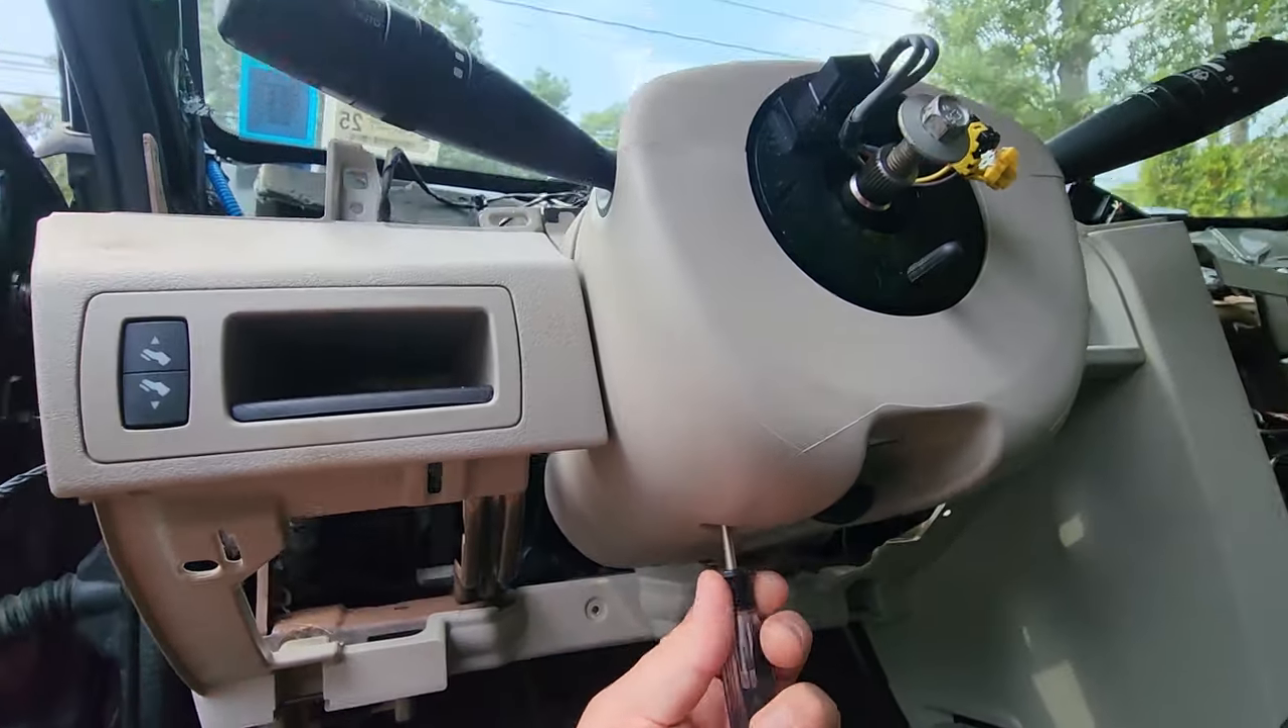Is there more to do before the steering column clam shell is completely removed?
Yes.